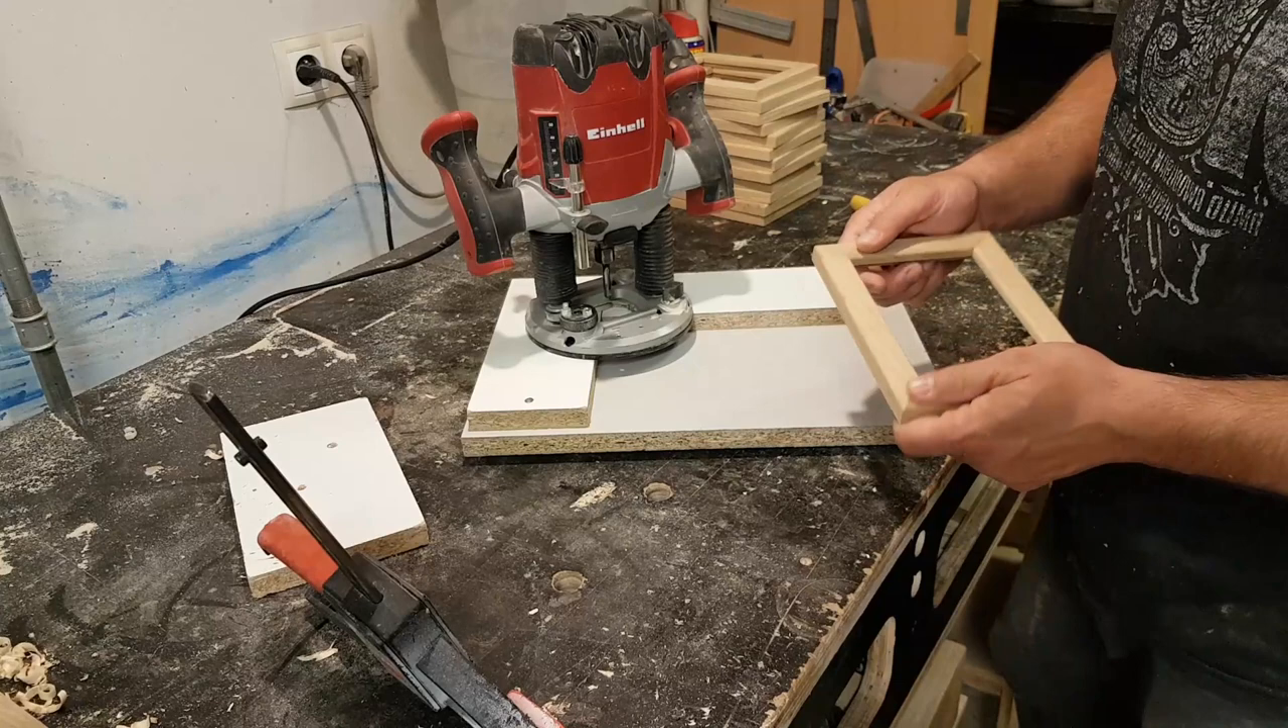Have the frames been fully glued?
Yes.